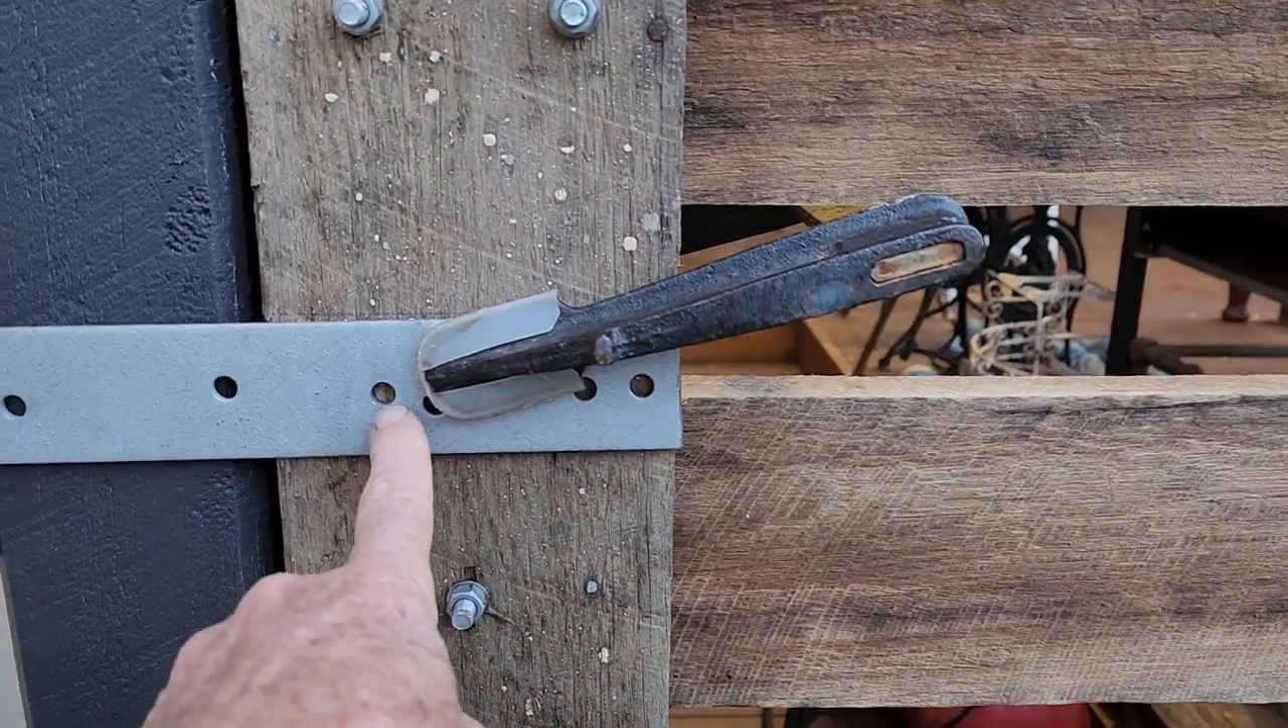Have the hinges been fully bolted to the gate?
No.